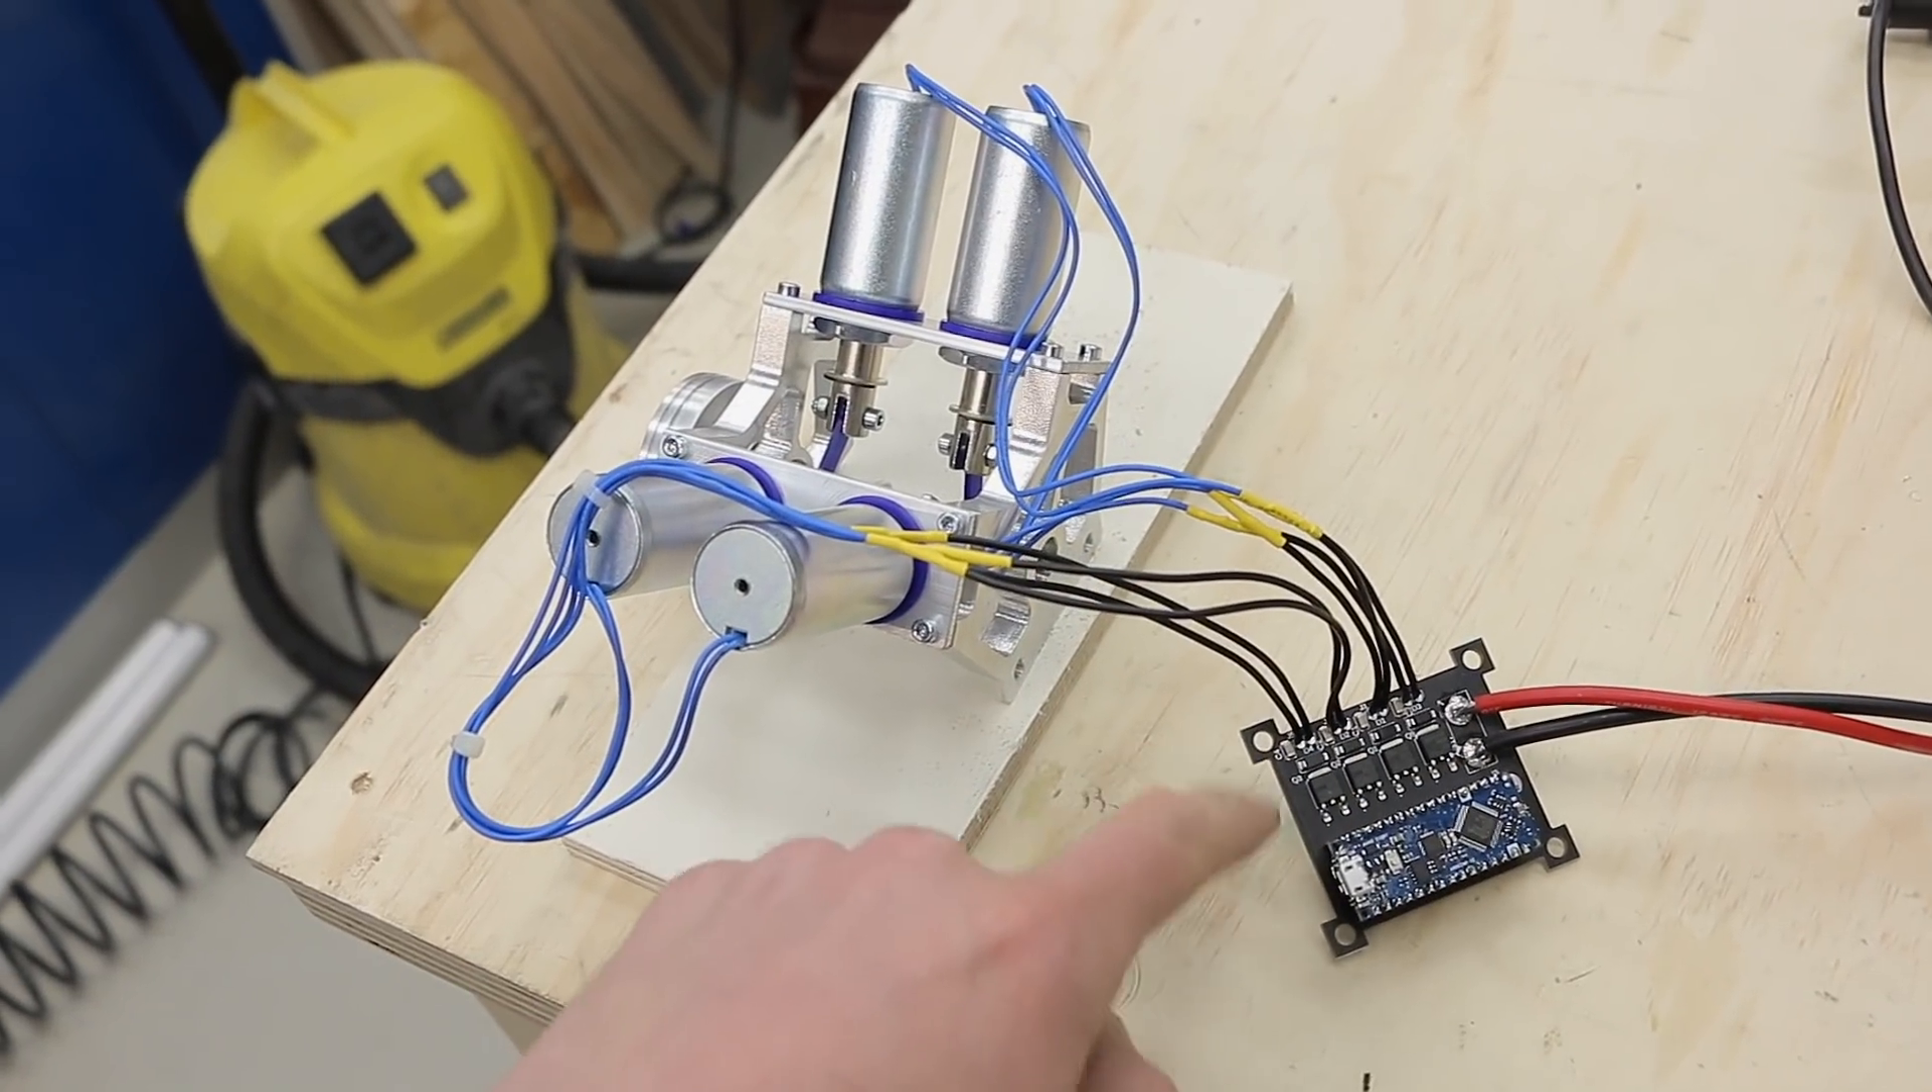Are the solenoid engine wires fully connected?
Yes.